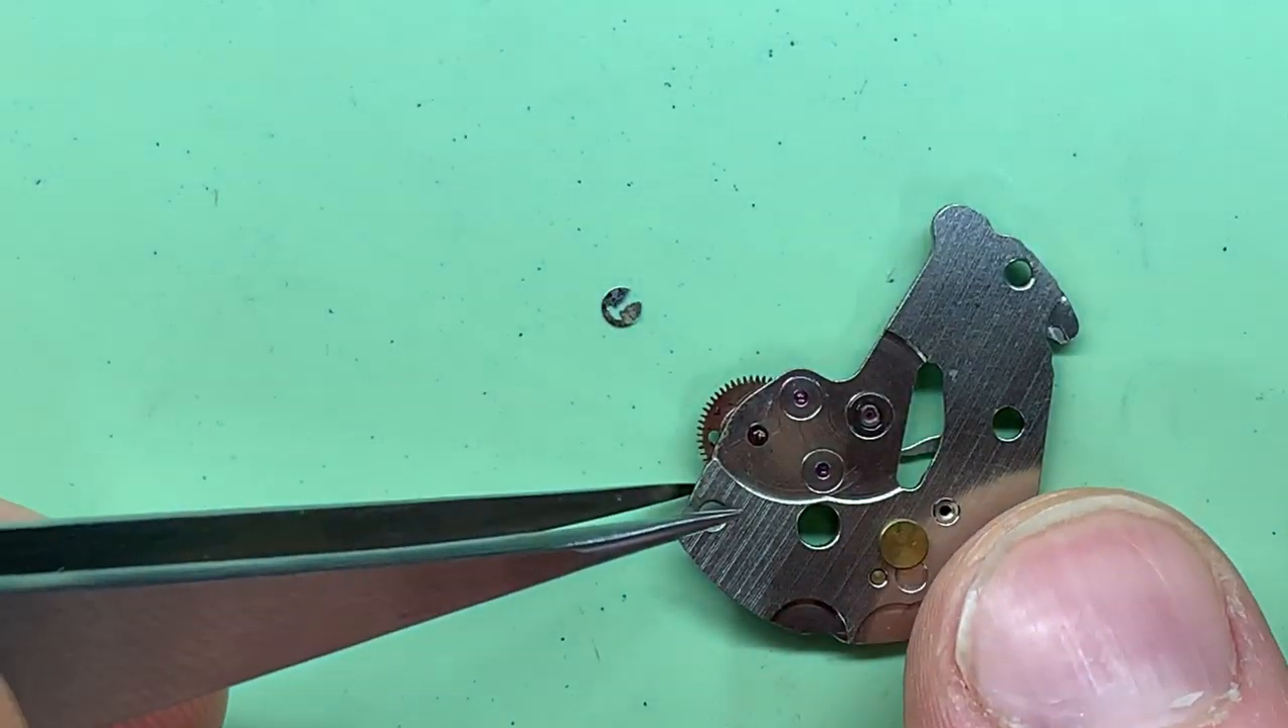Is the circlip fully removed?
Yes.